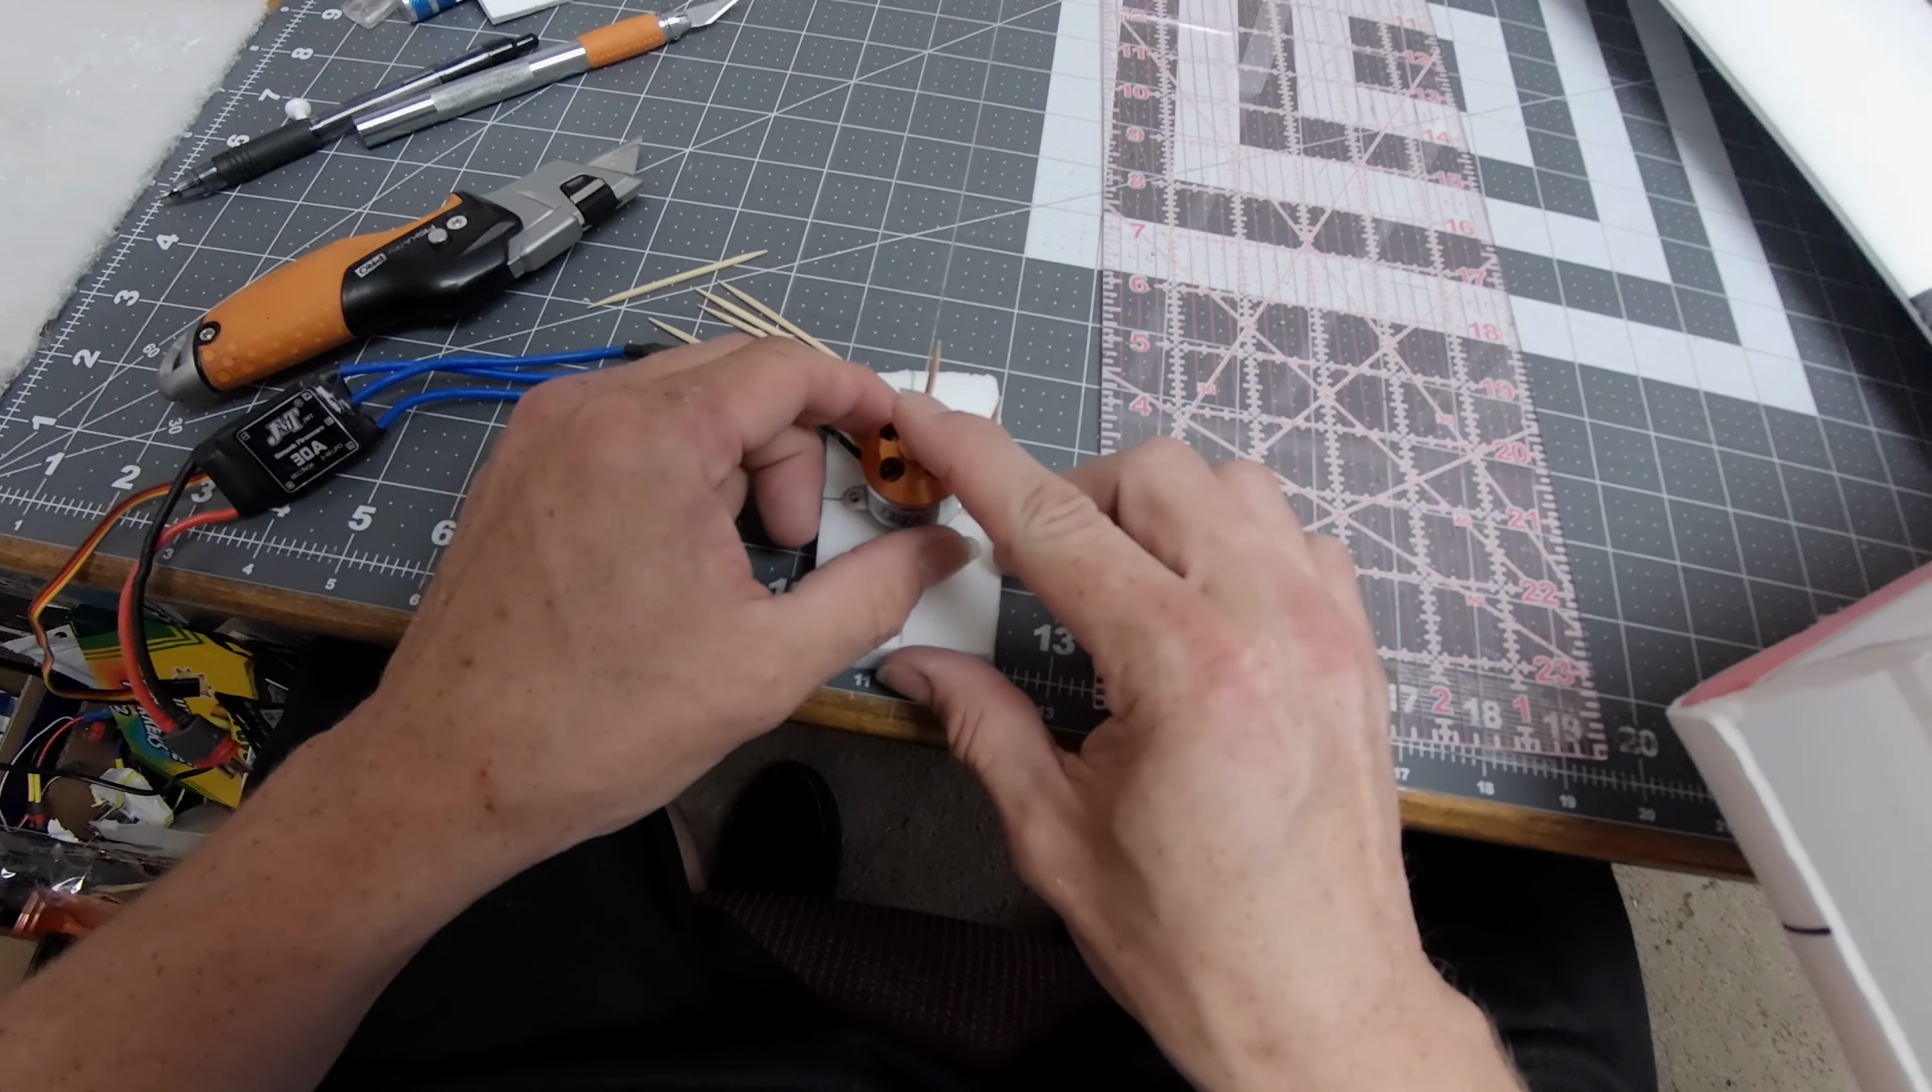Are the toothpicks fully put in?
No.